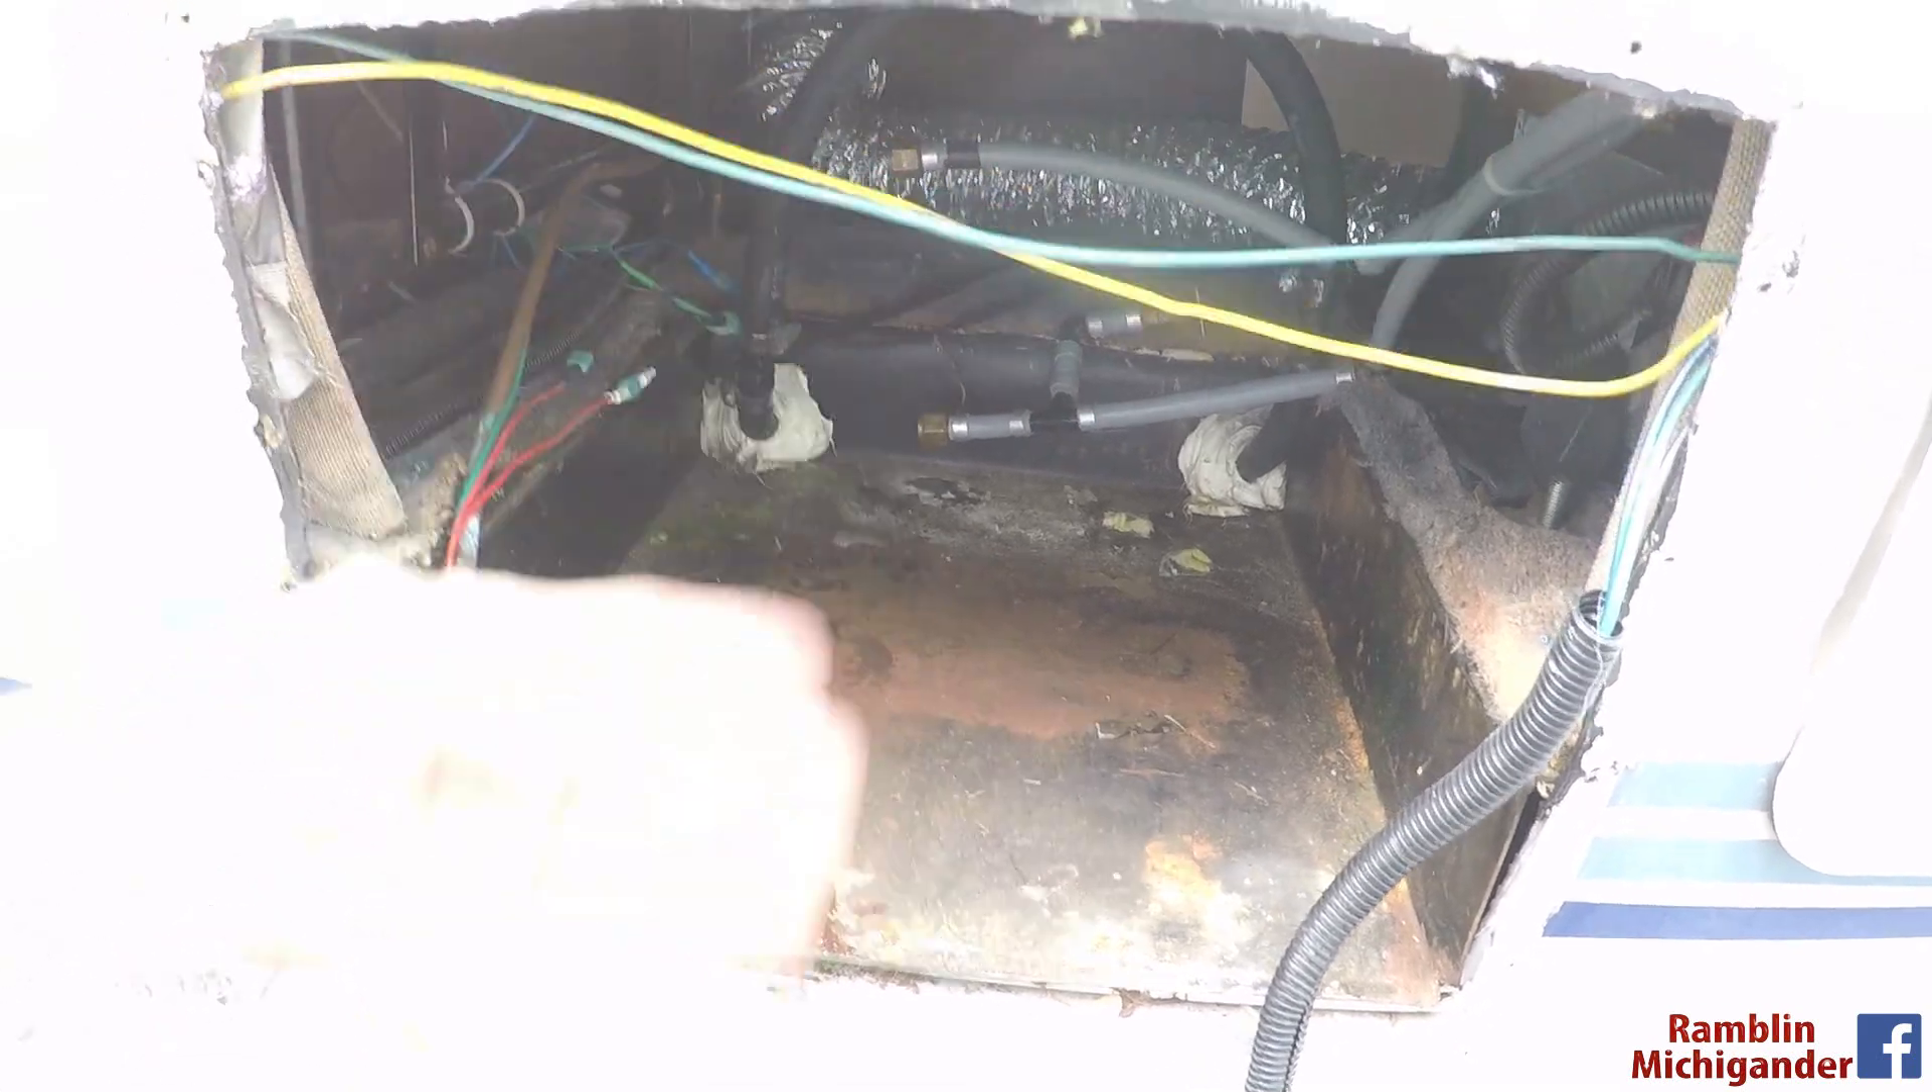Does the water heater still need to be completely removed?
No.